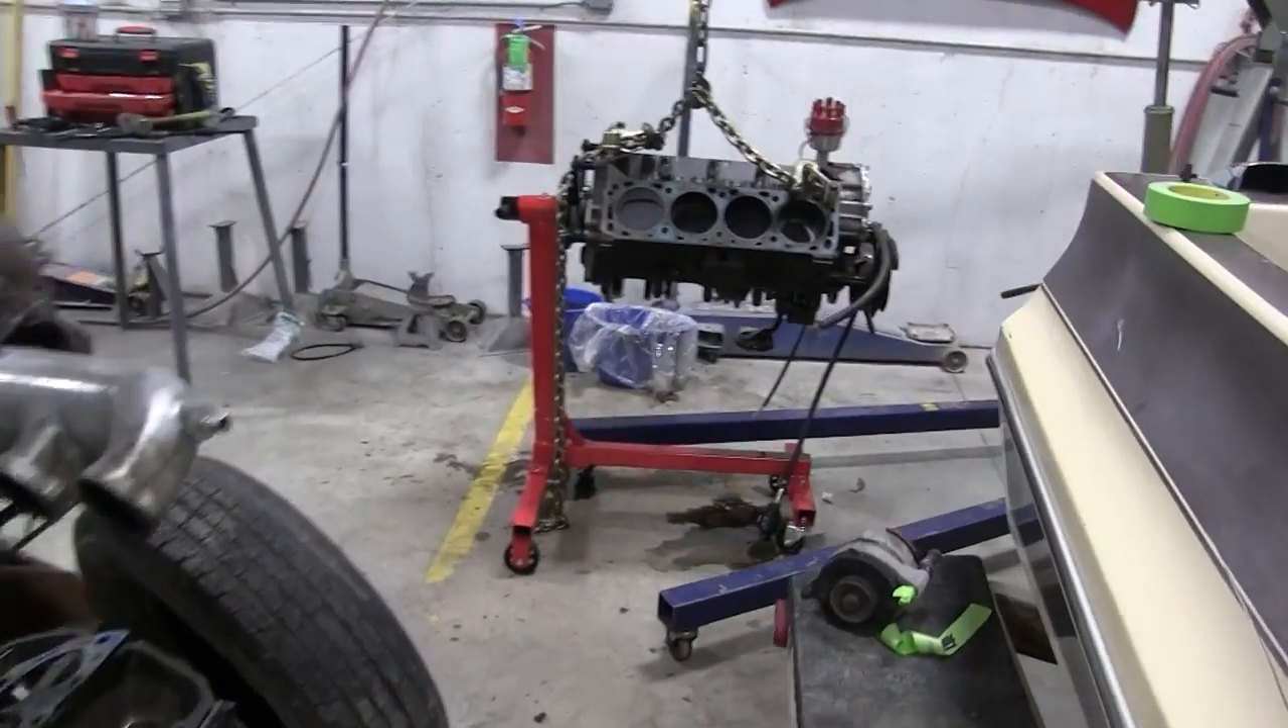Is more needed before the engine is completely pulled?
No.